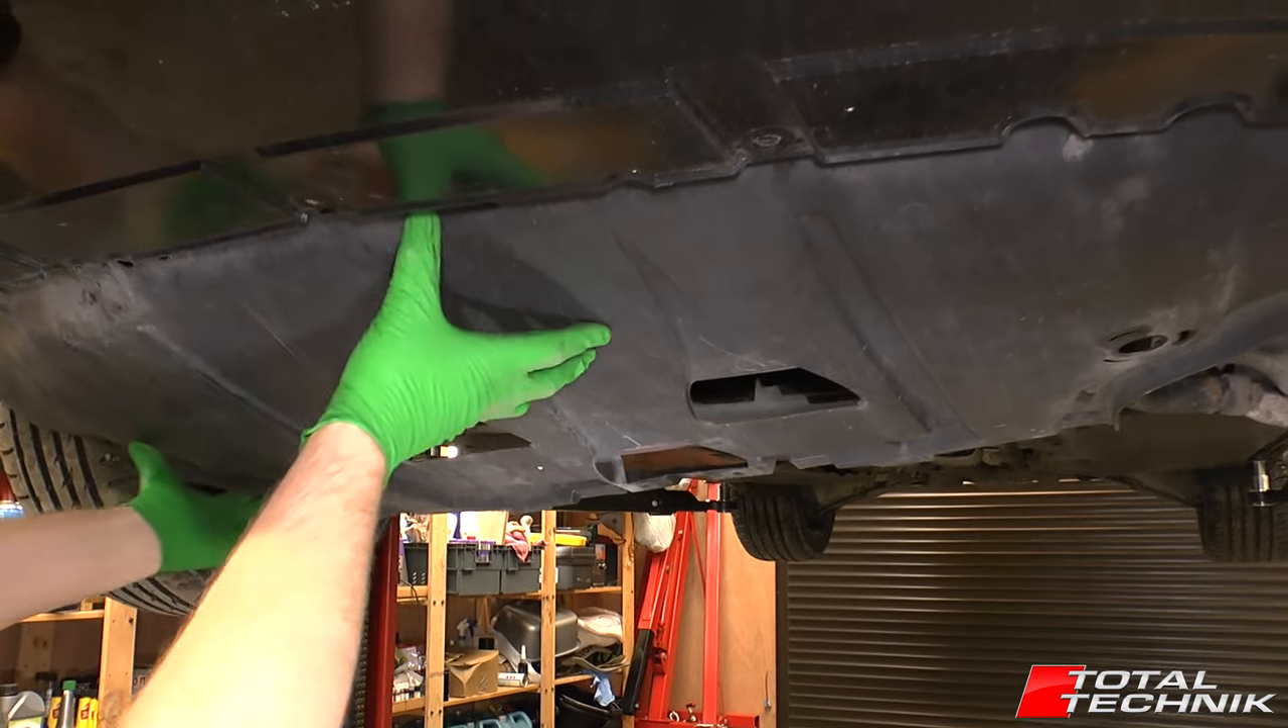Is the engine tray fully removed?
No.